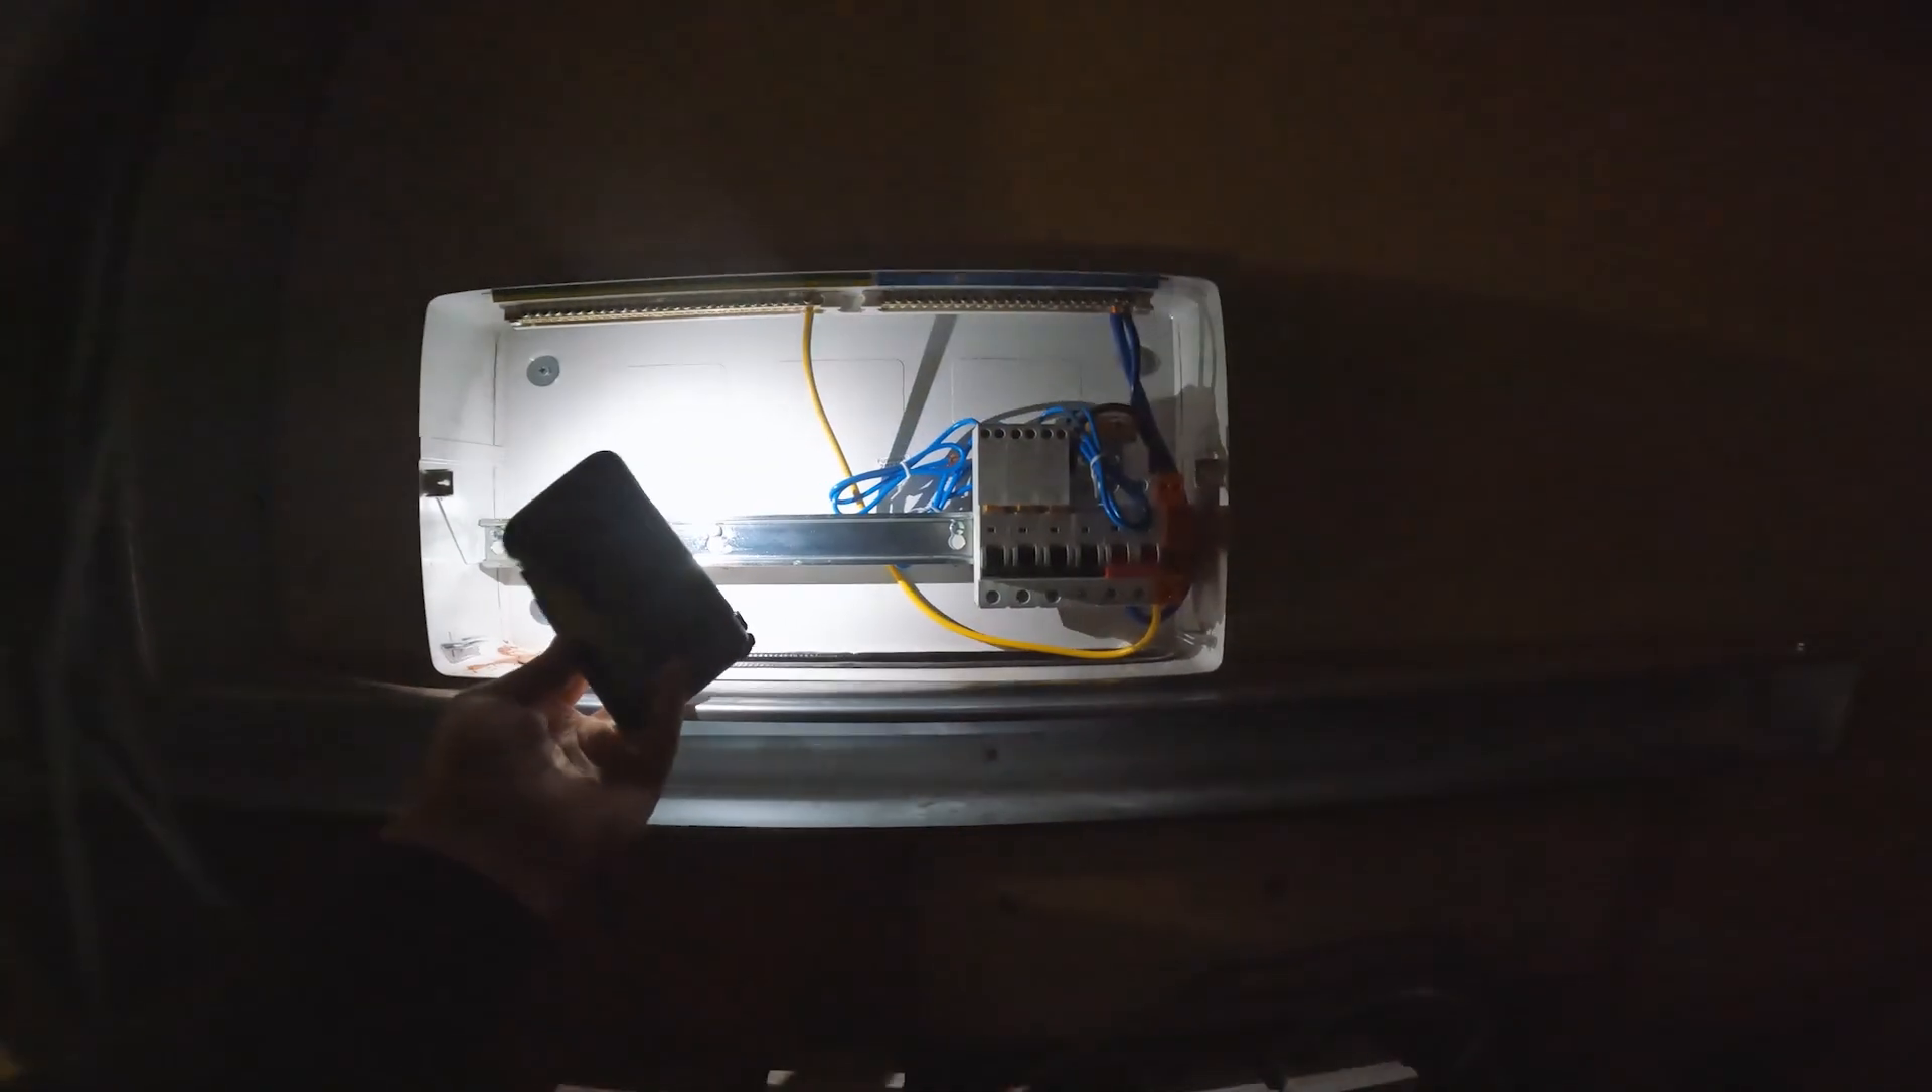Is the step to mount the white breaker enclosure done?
Yes.